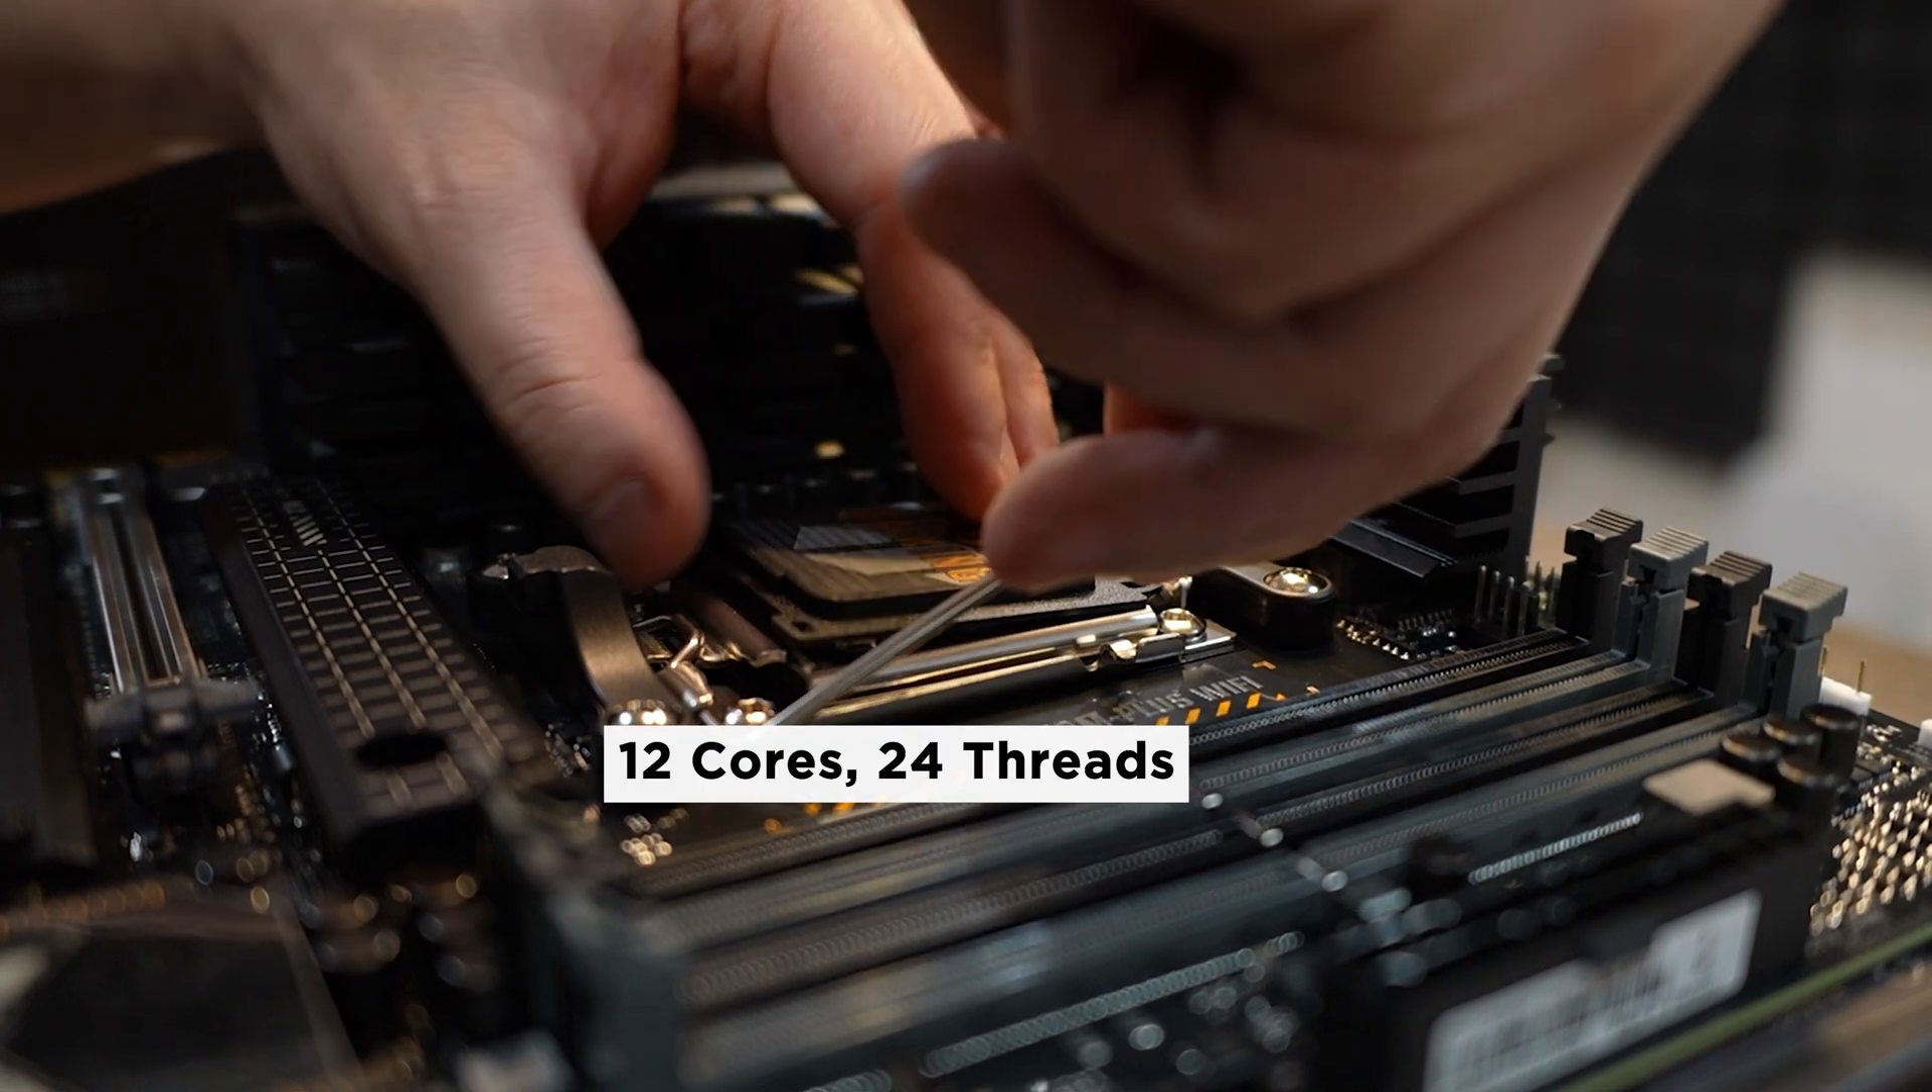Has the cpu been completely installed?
No.